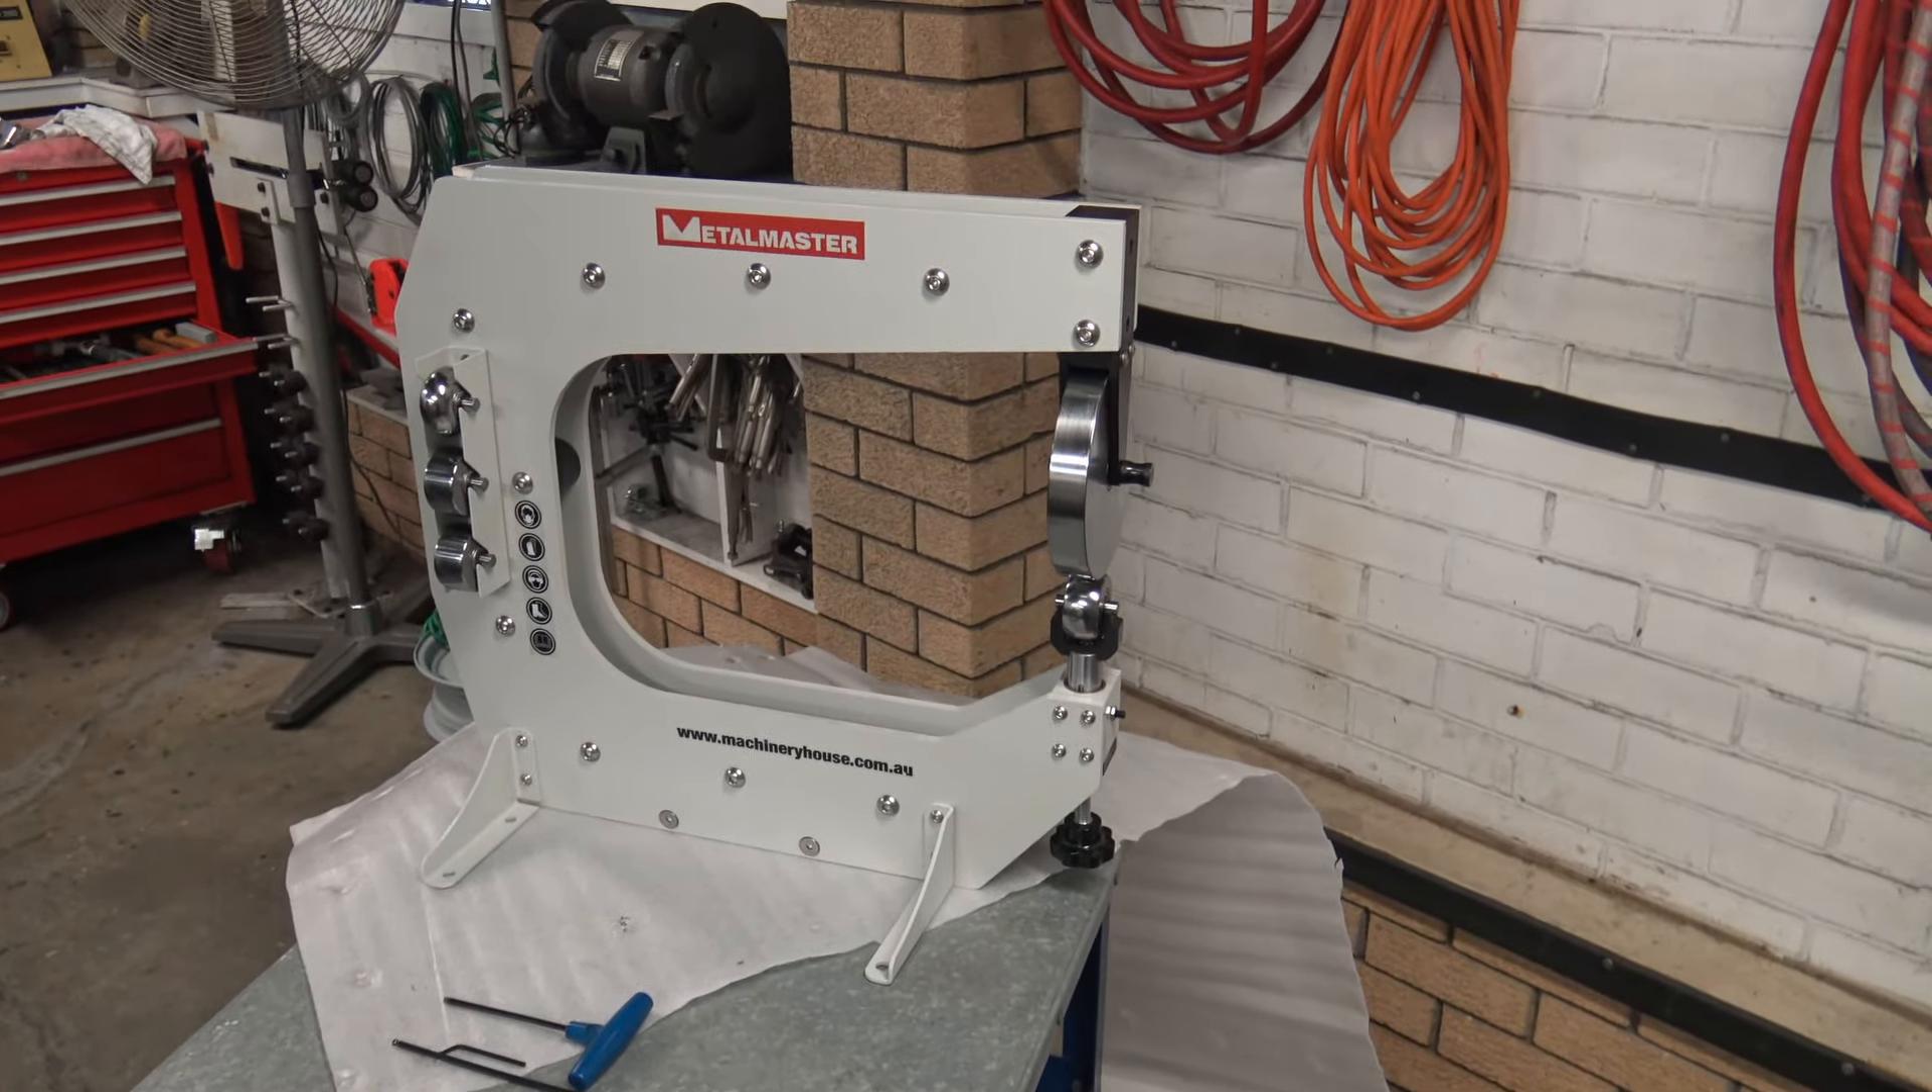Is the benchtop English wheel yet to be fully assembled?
No.